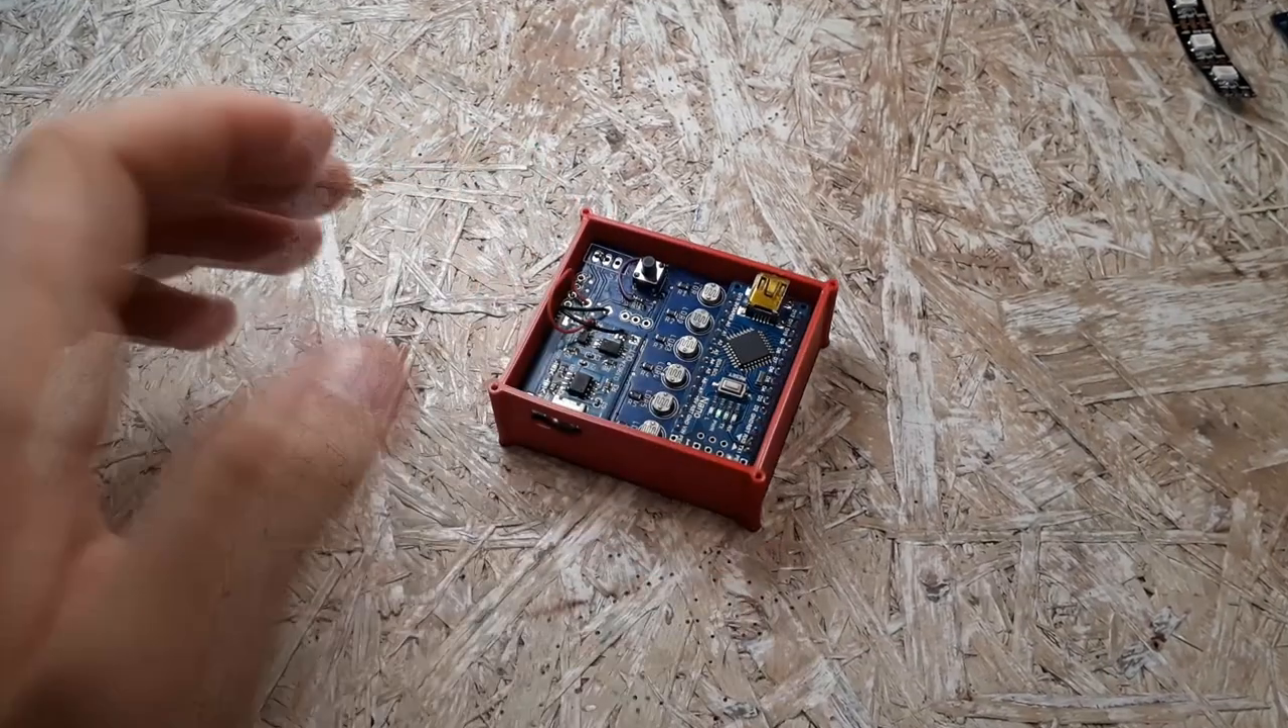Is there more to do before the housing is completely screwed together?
Yes.